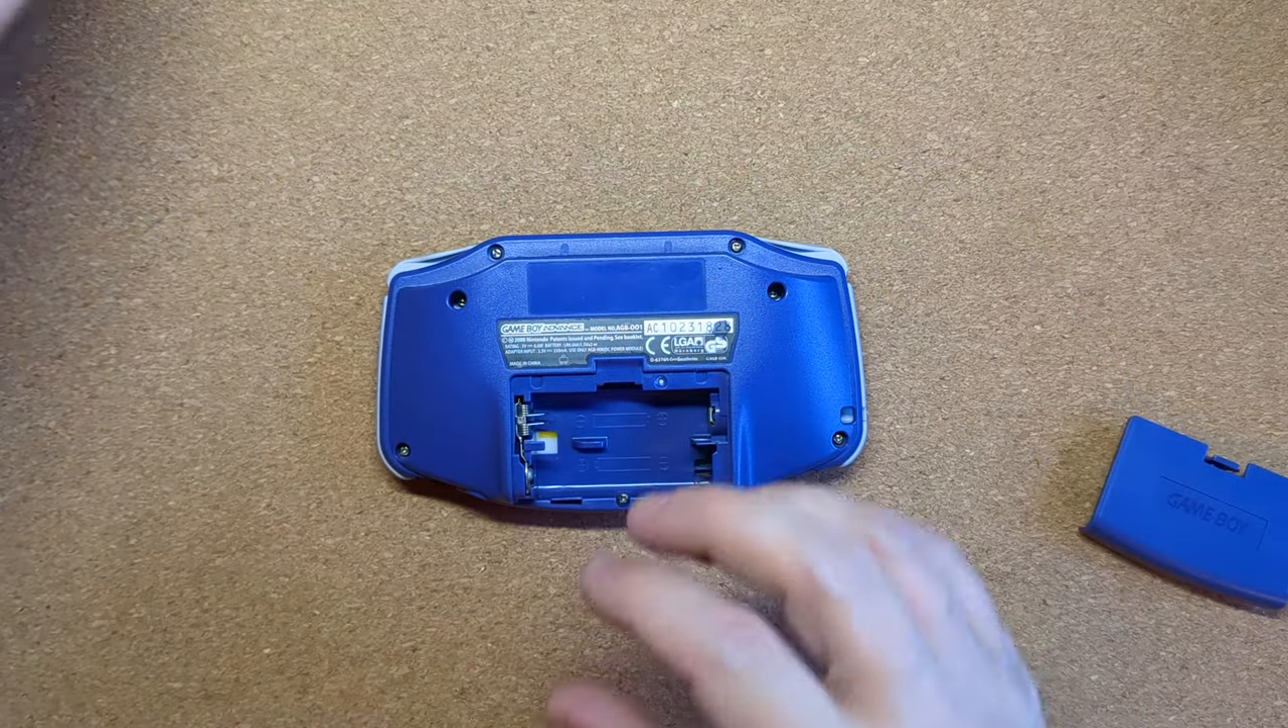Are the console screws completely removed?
No.